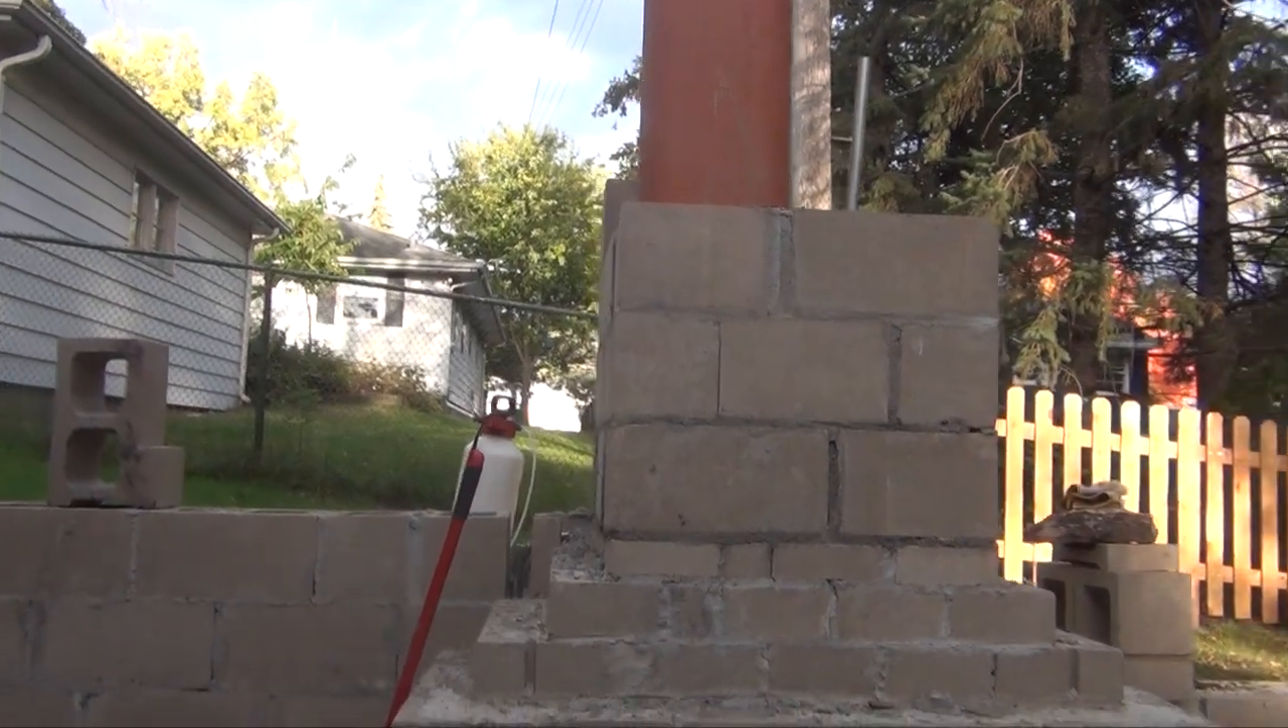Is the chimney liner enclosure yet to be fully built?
Yes.